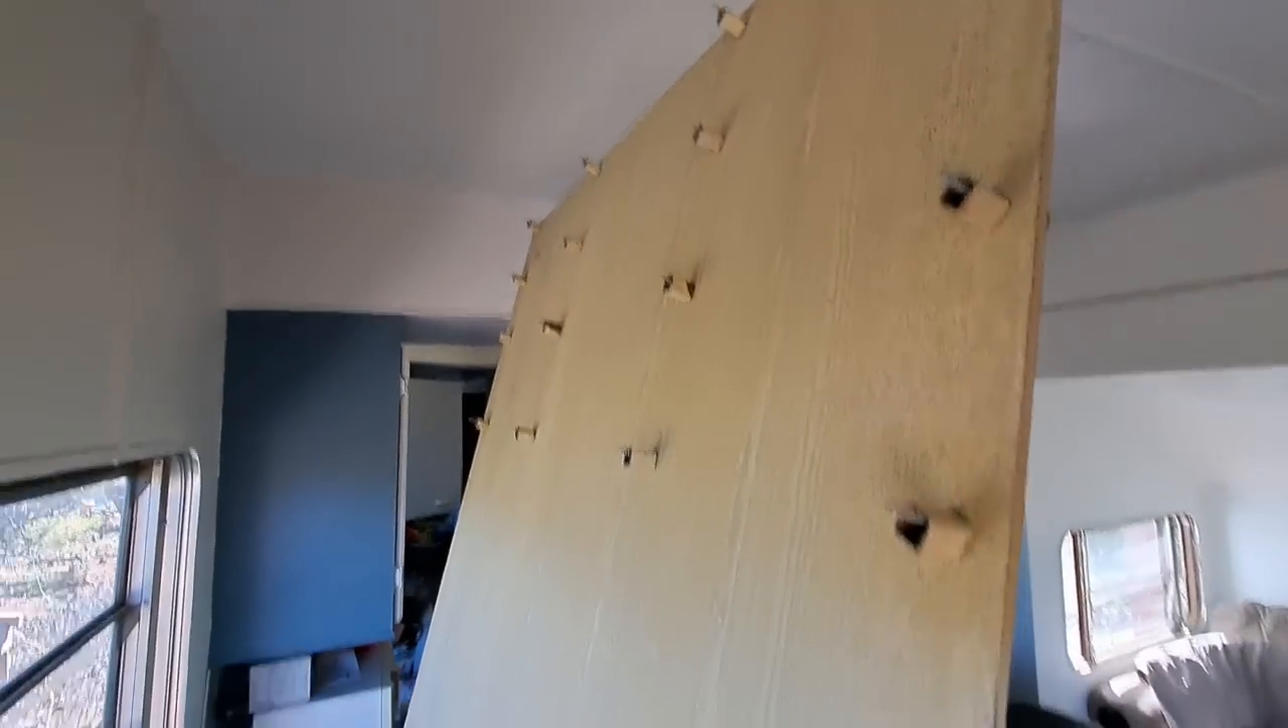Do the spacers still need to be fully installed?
No.